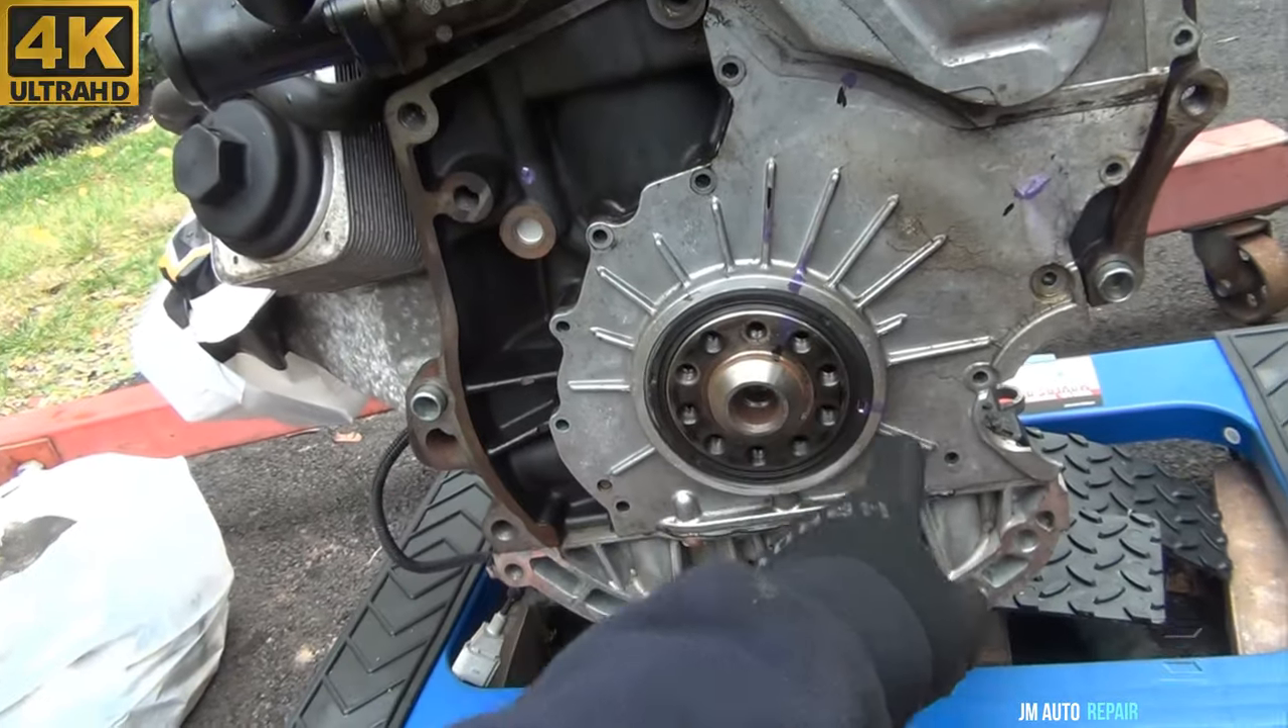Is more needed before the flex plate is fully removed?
No.